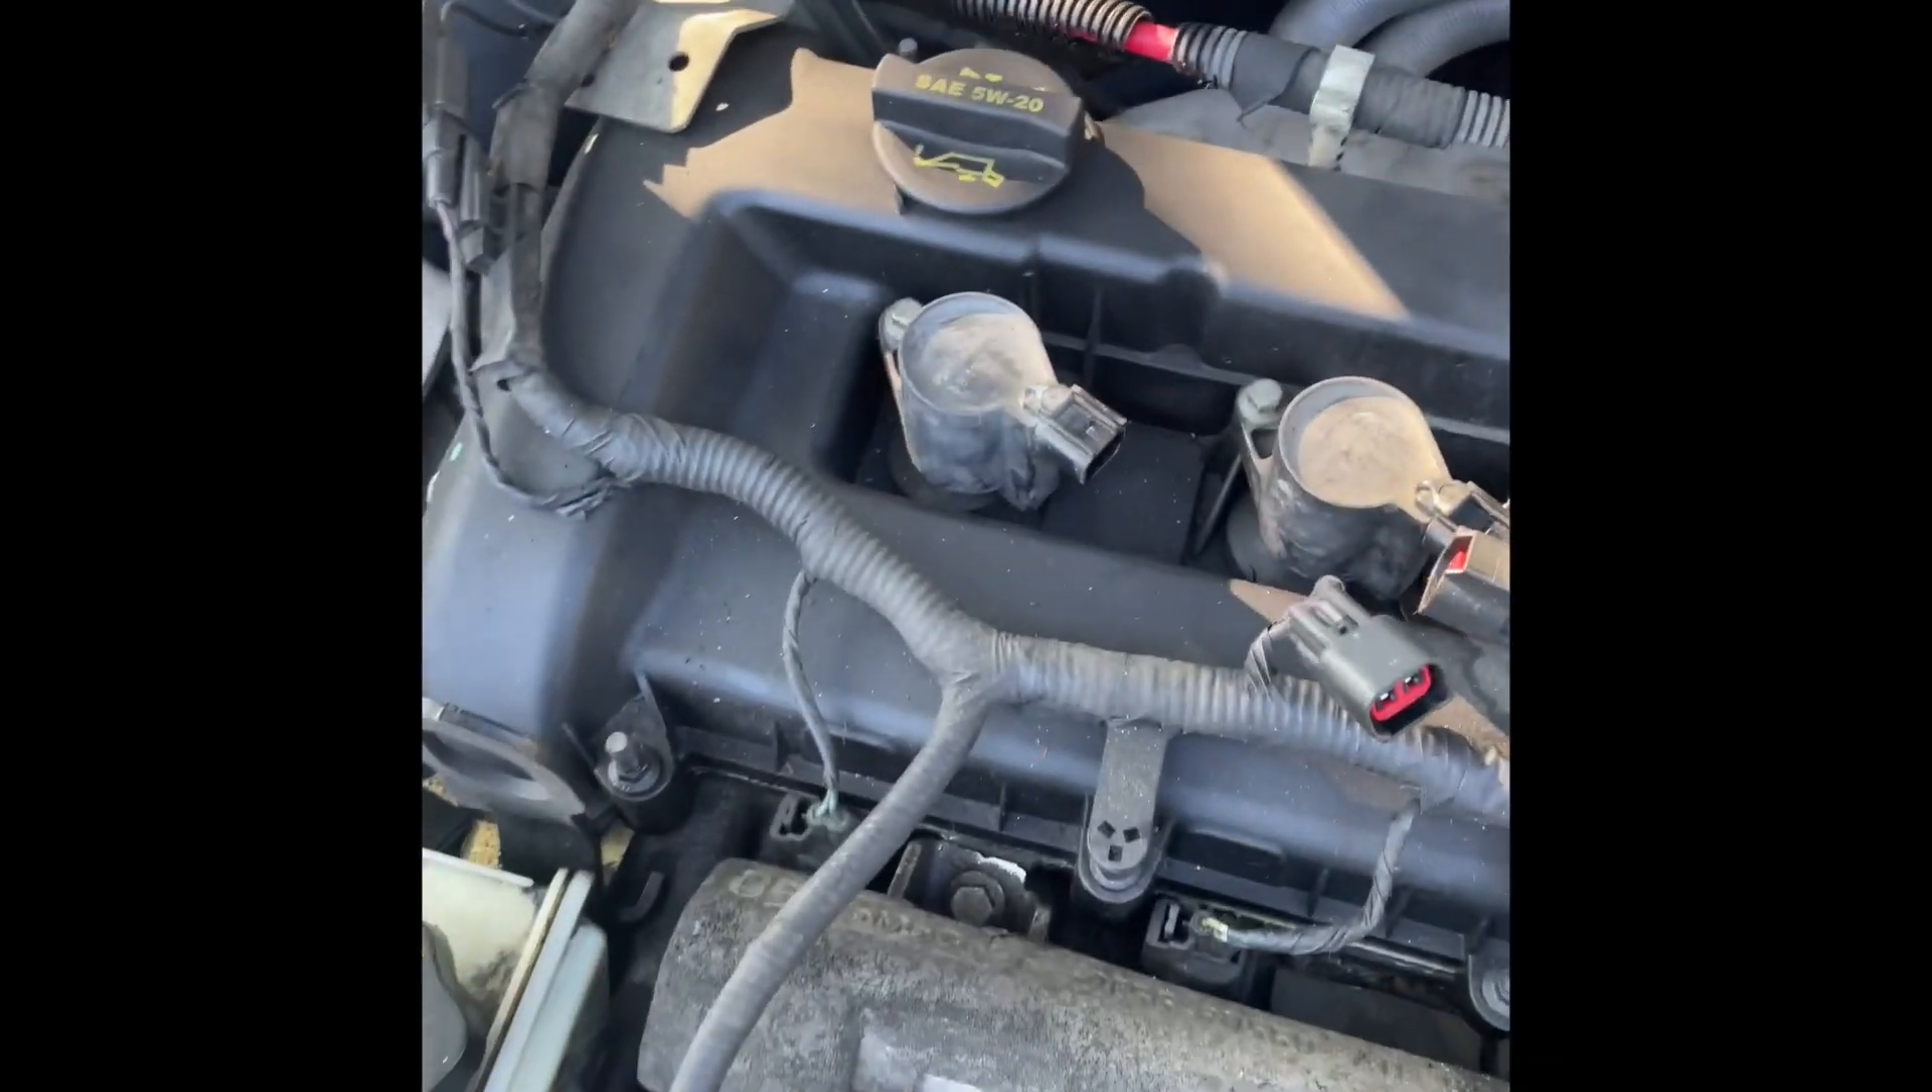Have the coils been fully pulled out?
No.